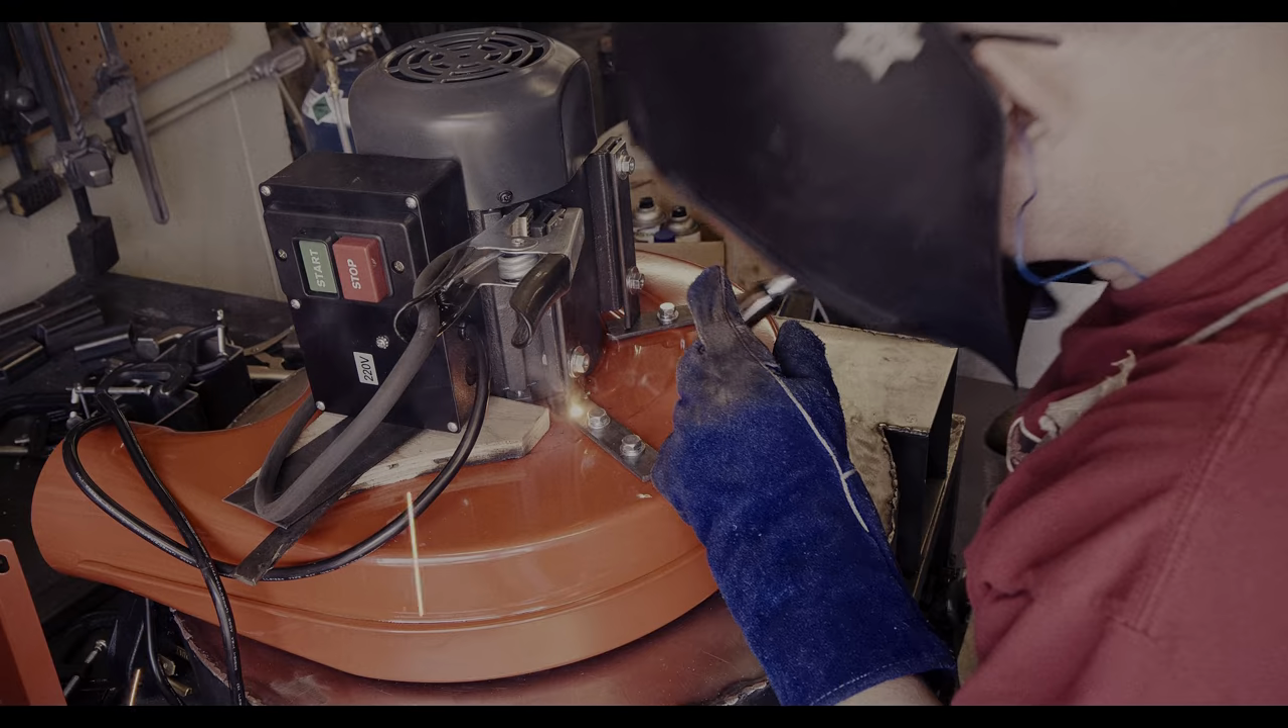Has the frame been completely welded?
No.